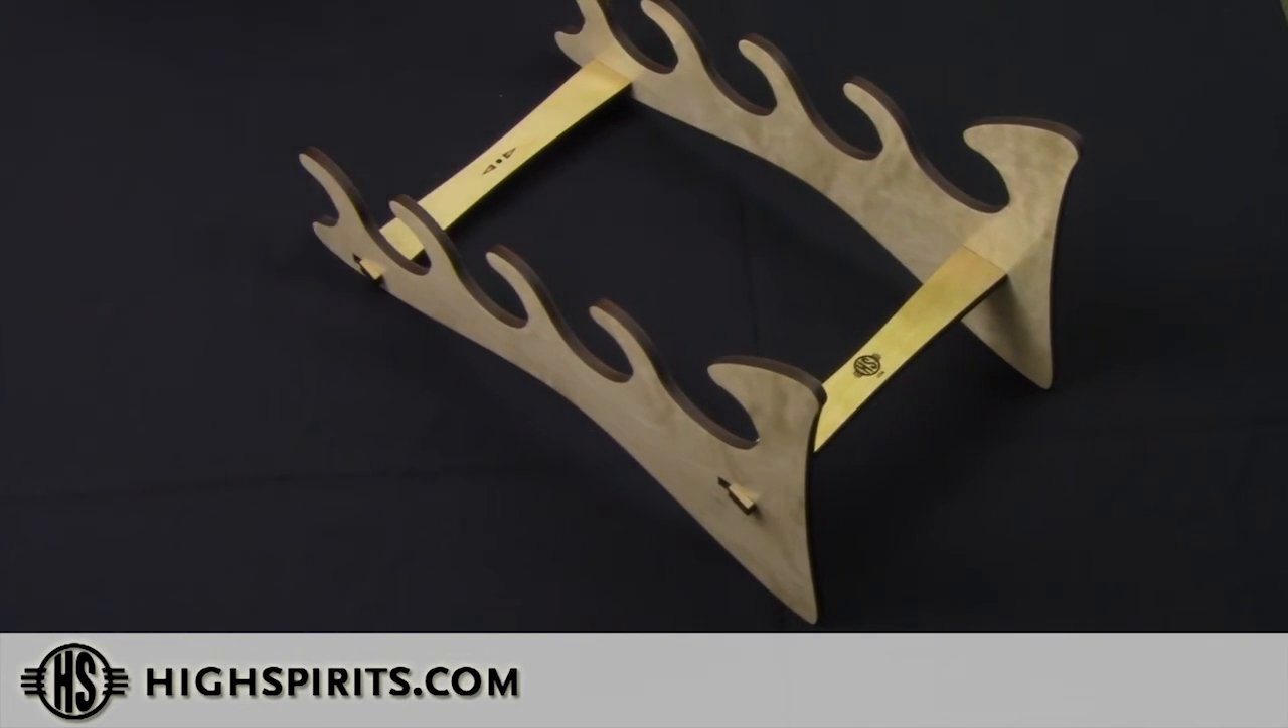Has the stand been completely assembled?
Yes.